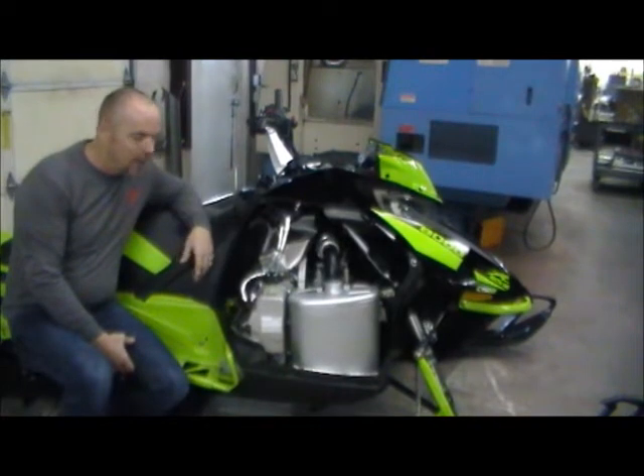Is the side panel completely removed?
Yes.